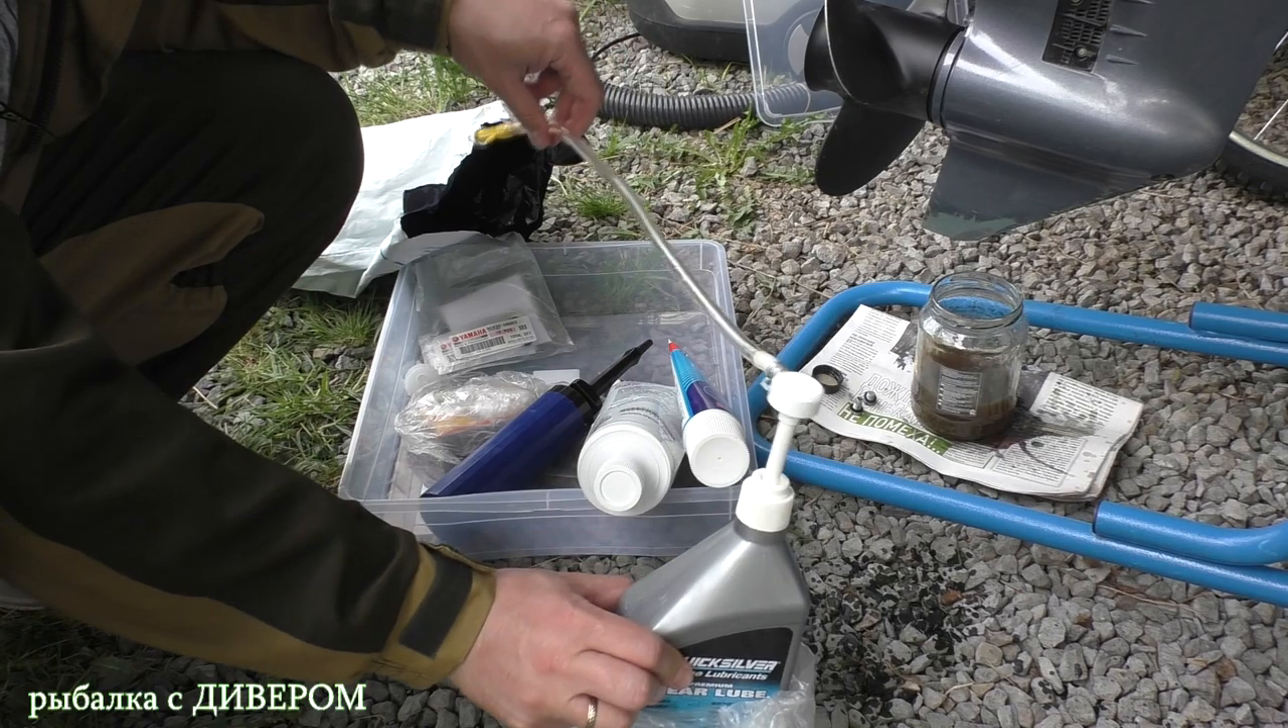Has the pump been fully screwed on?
Yes.